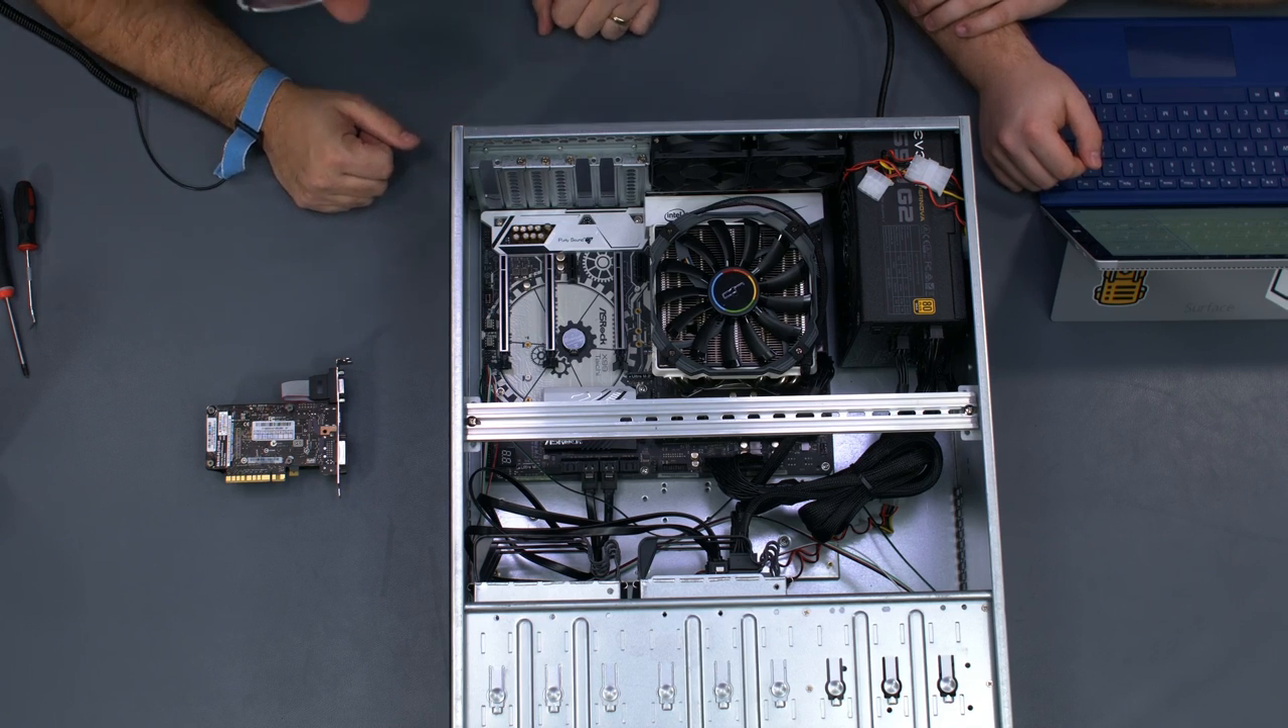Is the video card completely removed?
Yes.